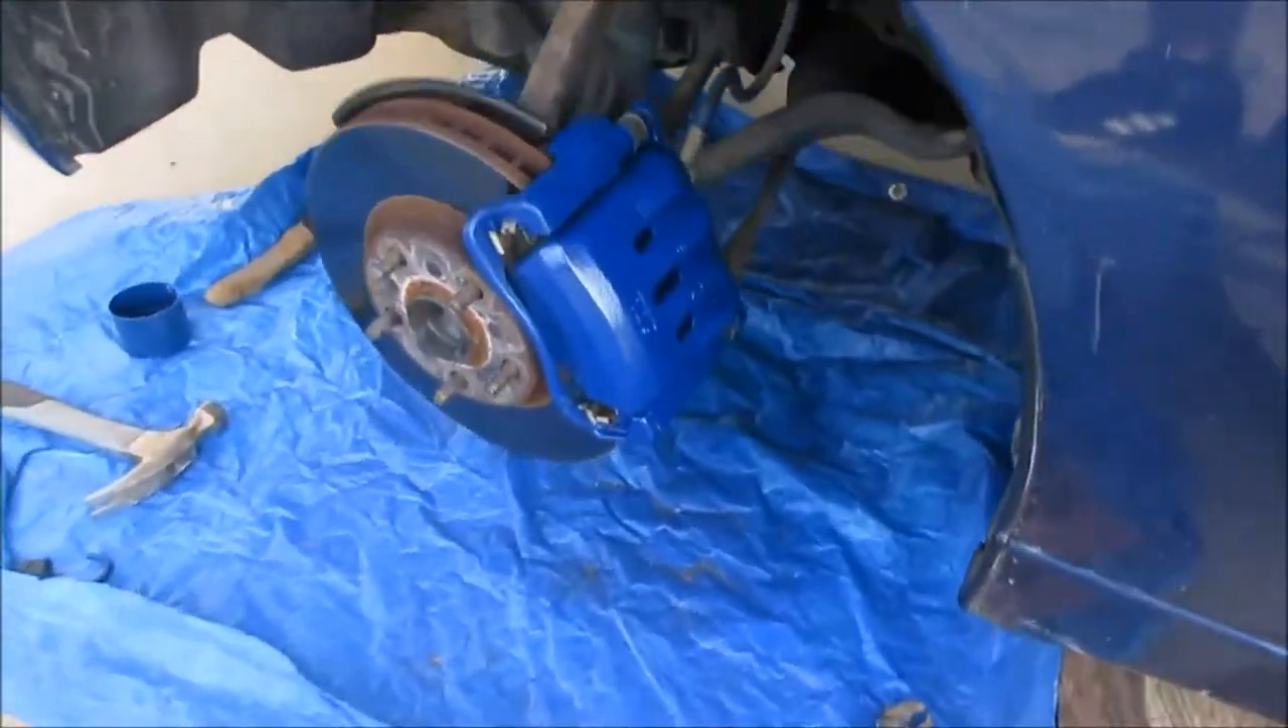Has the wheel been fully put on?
No.